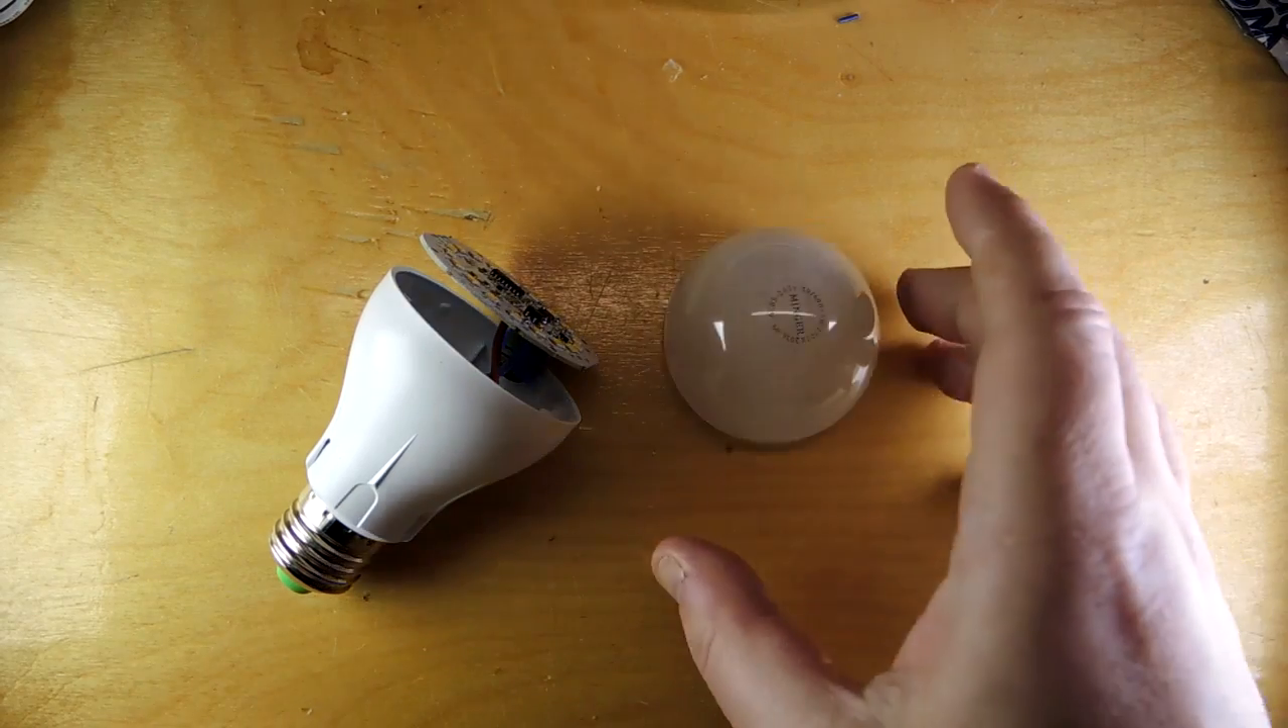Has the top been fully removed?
Yes.